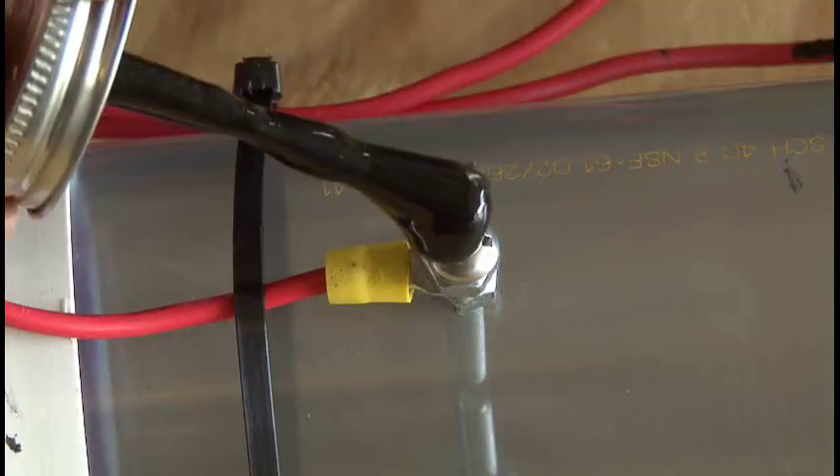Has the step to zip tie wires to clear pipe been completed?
Yes.